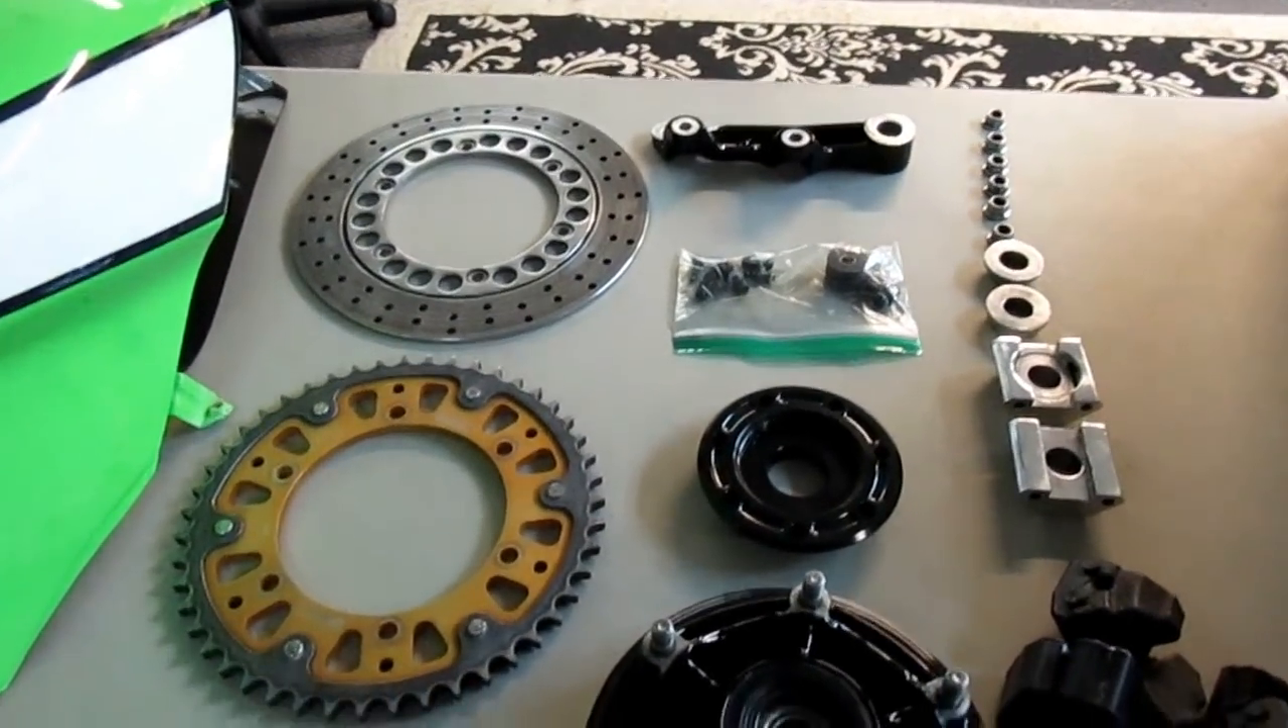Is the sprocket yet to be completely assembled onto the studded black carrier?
Yes.